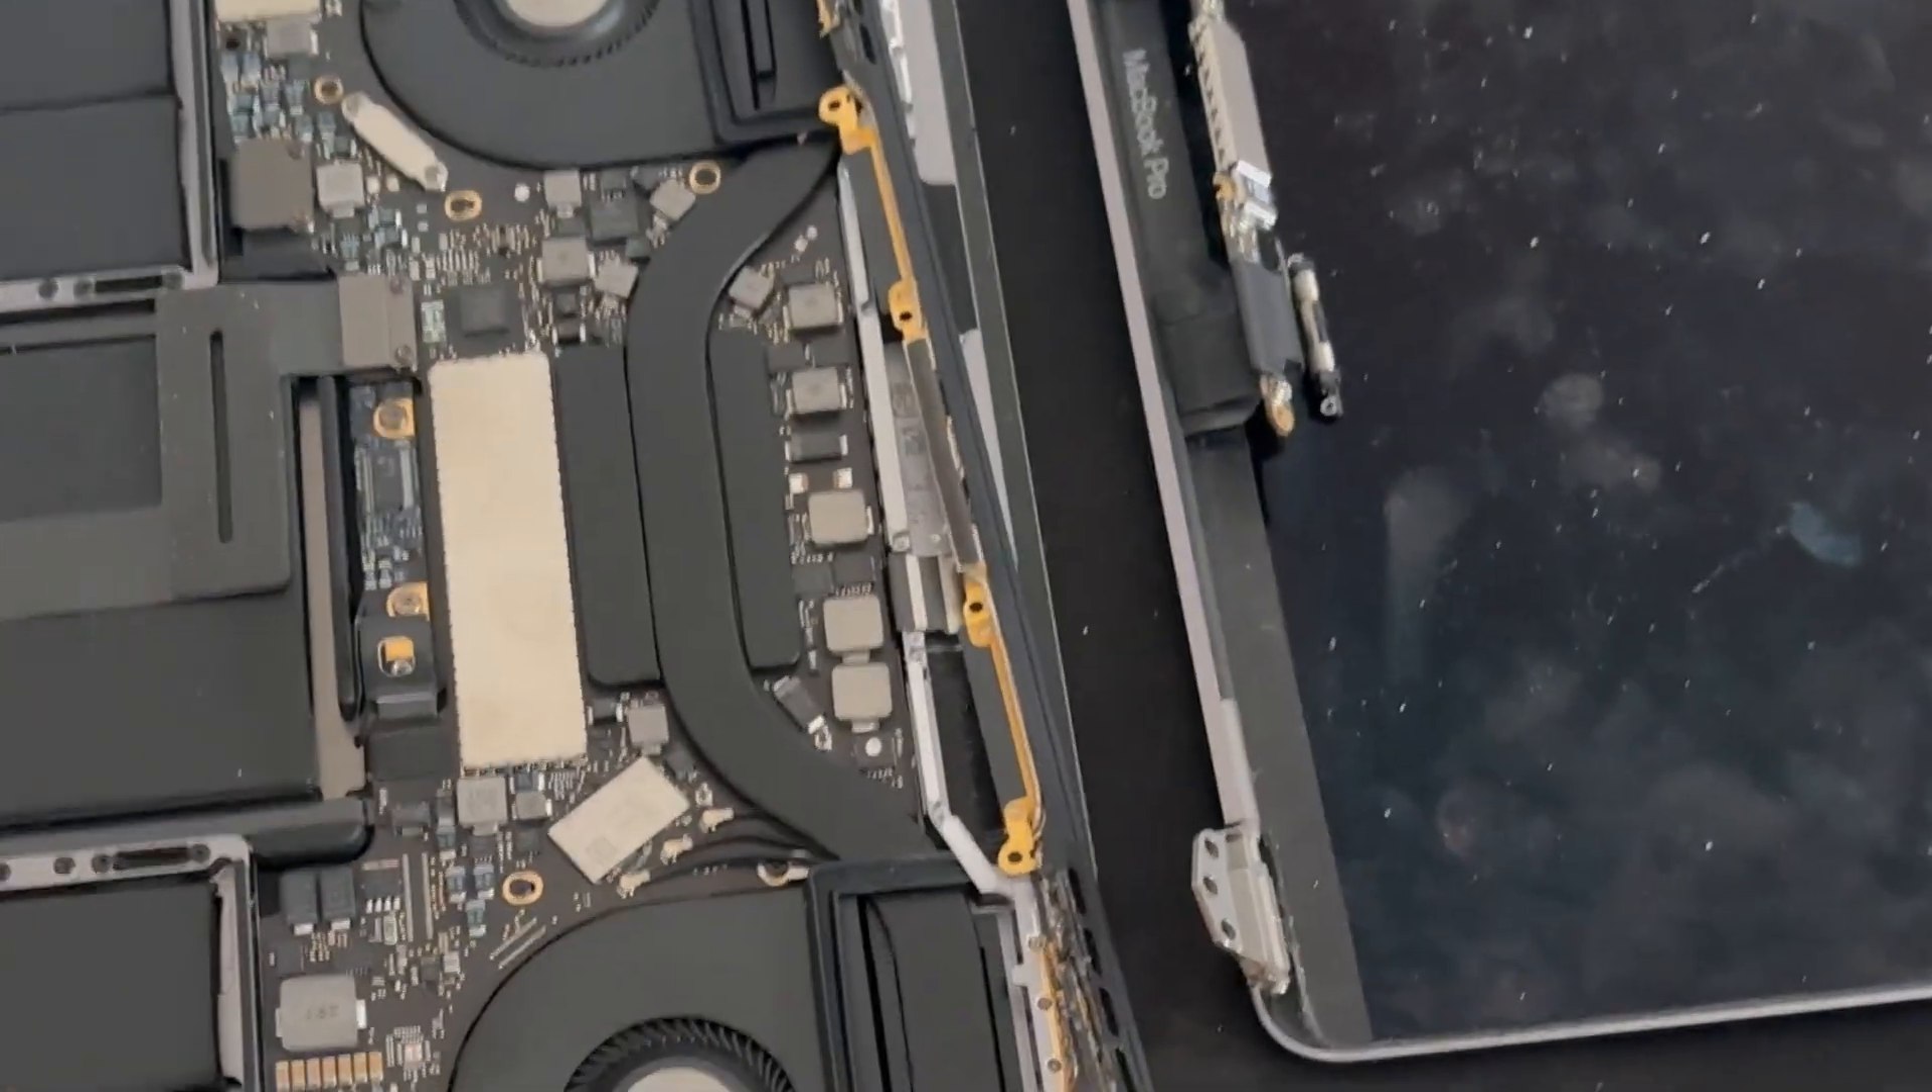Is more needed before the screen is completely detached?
No.